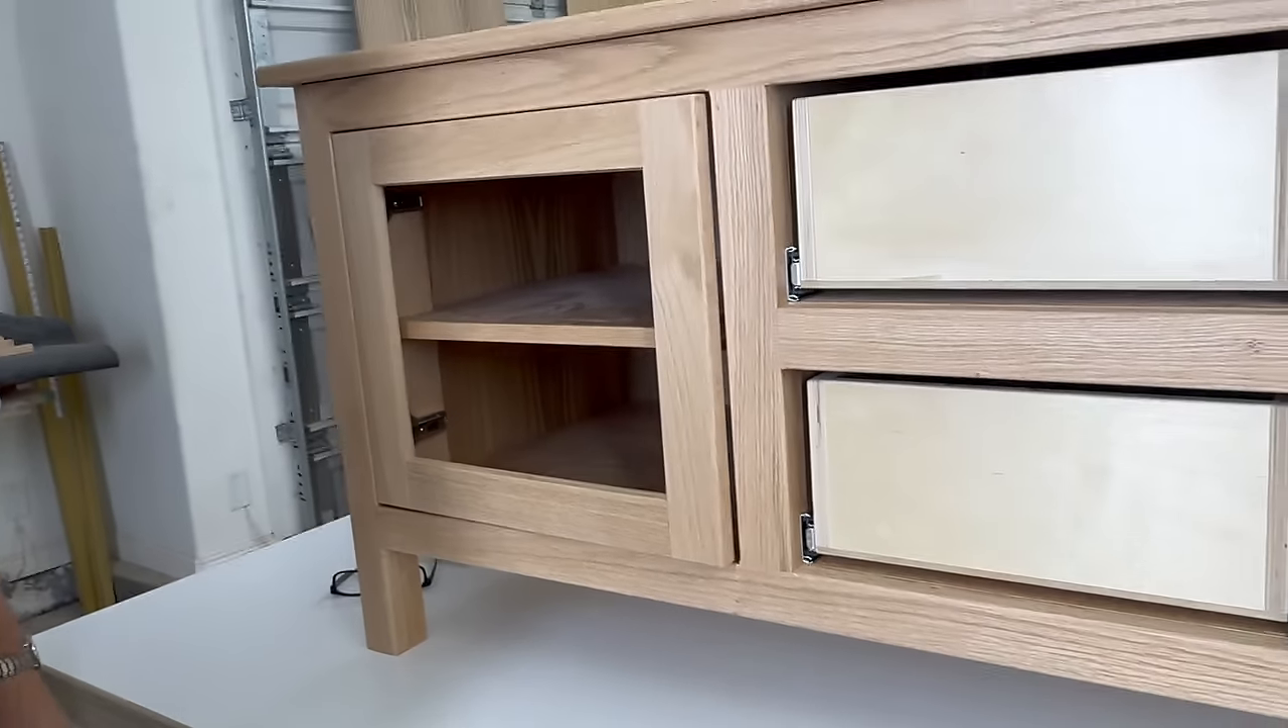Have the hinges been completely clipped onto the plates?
Yes.